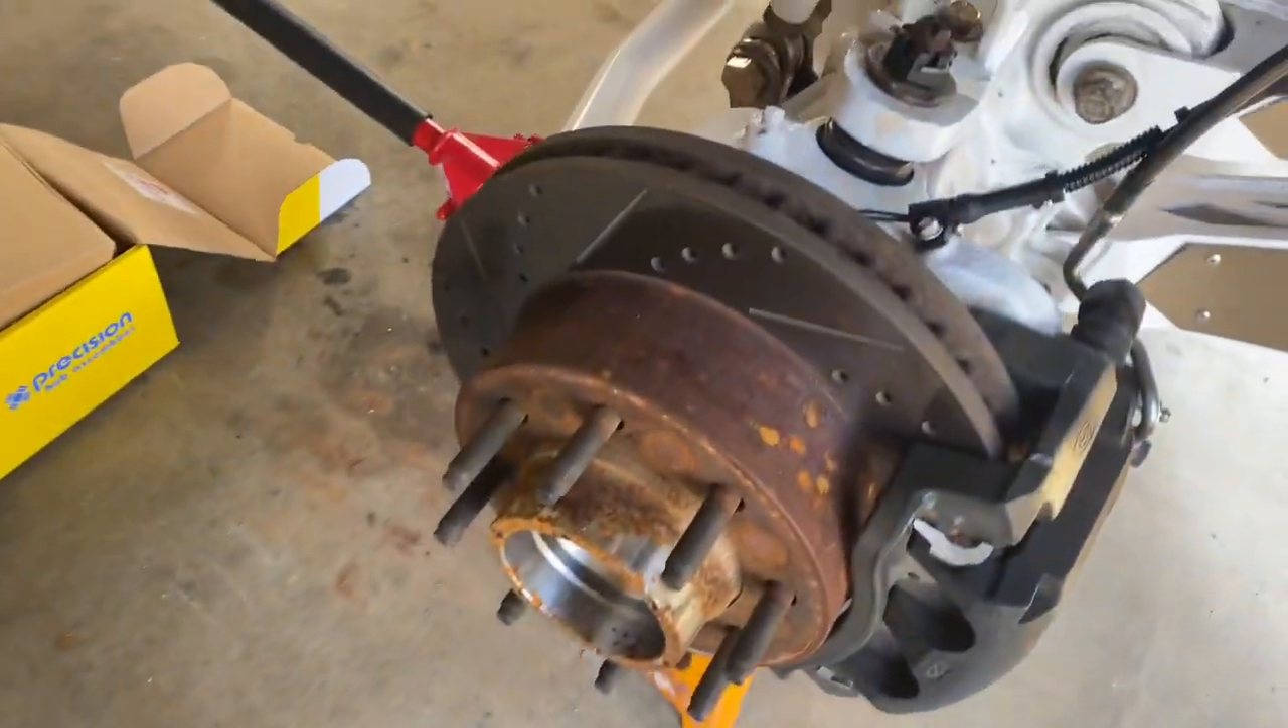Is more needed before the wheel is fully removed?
No.